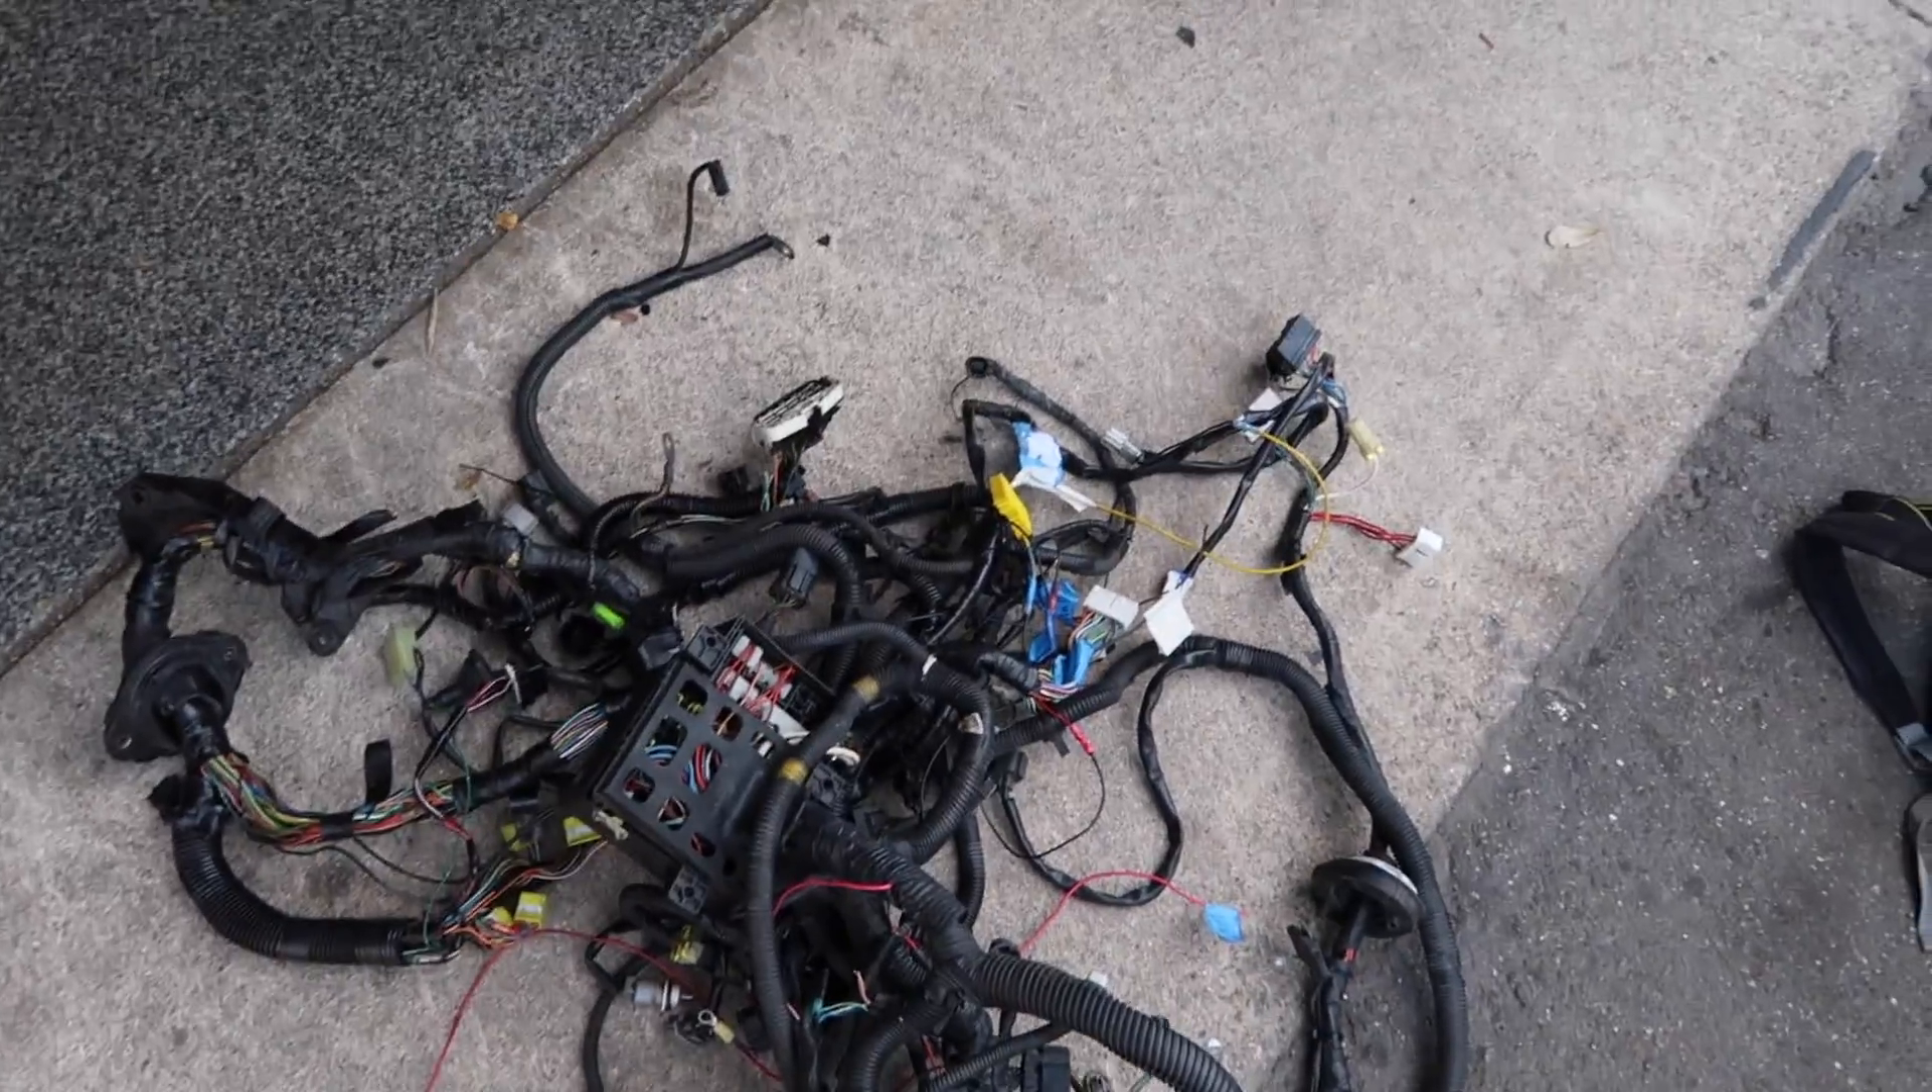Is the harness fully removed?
Yes.